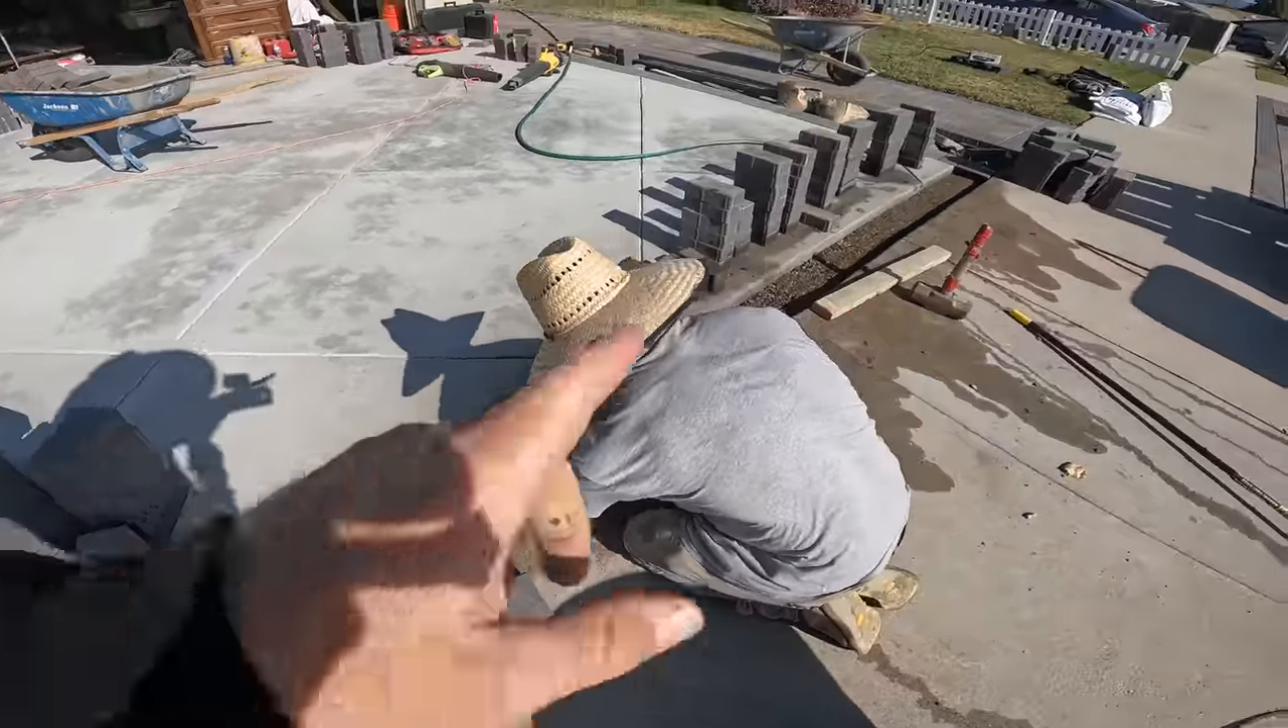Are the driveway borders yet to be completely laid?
Yes.